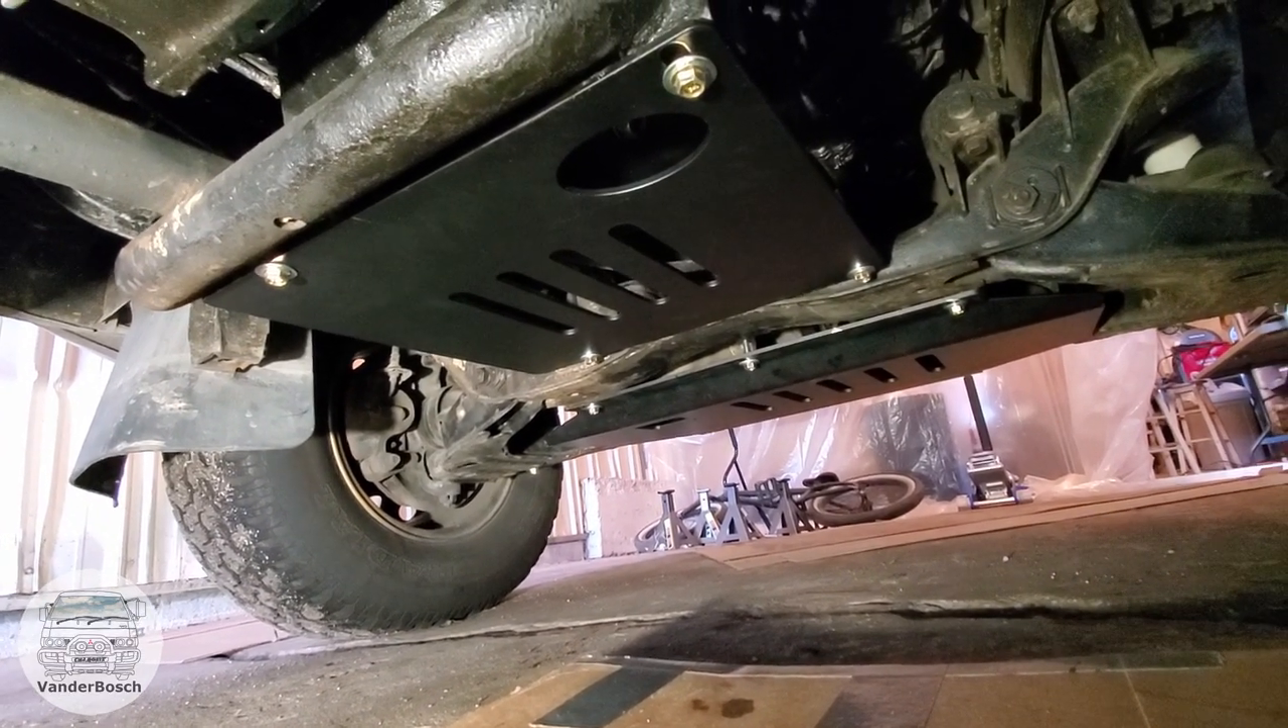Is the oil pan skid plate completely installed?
Yes.